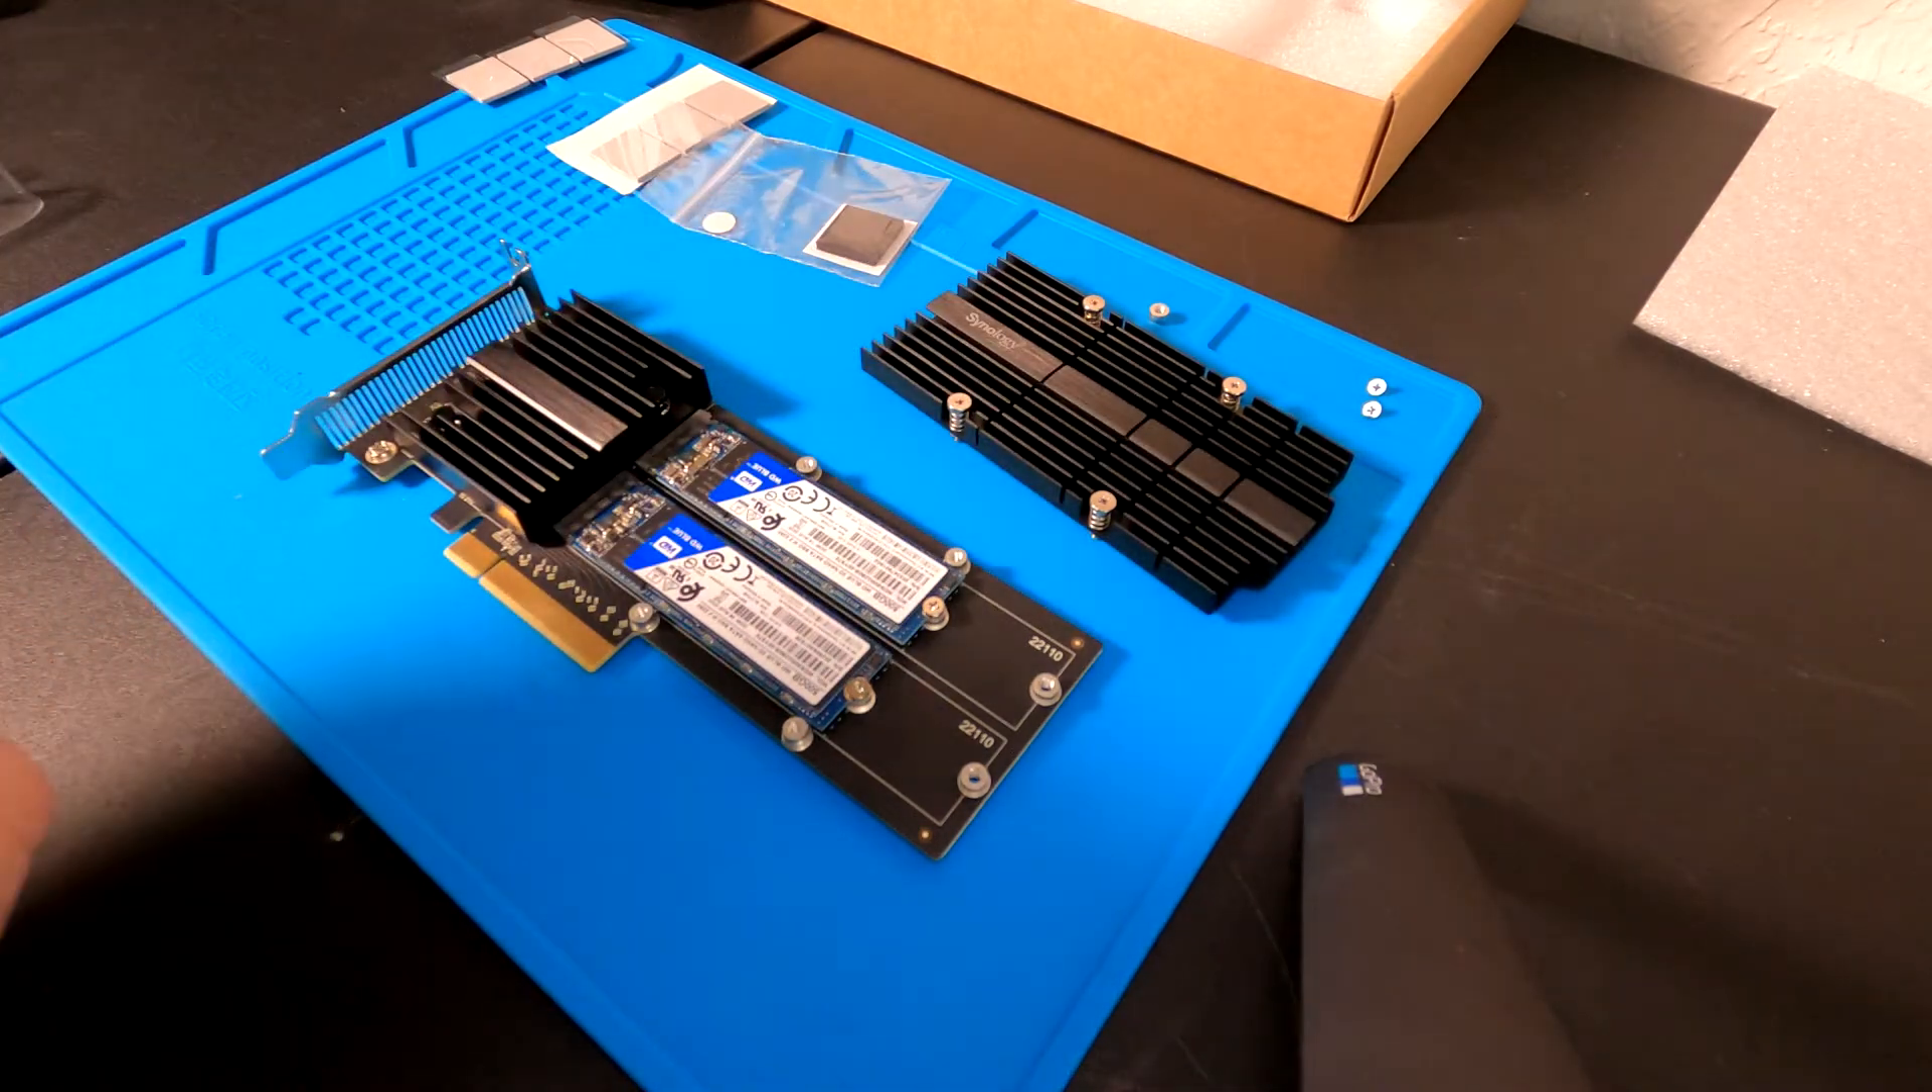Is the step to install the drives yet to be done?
No.